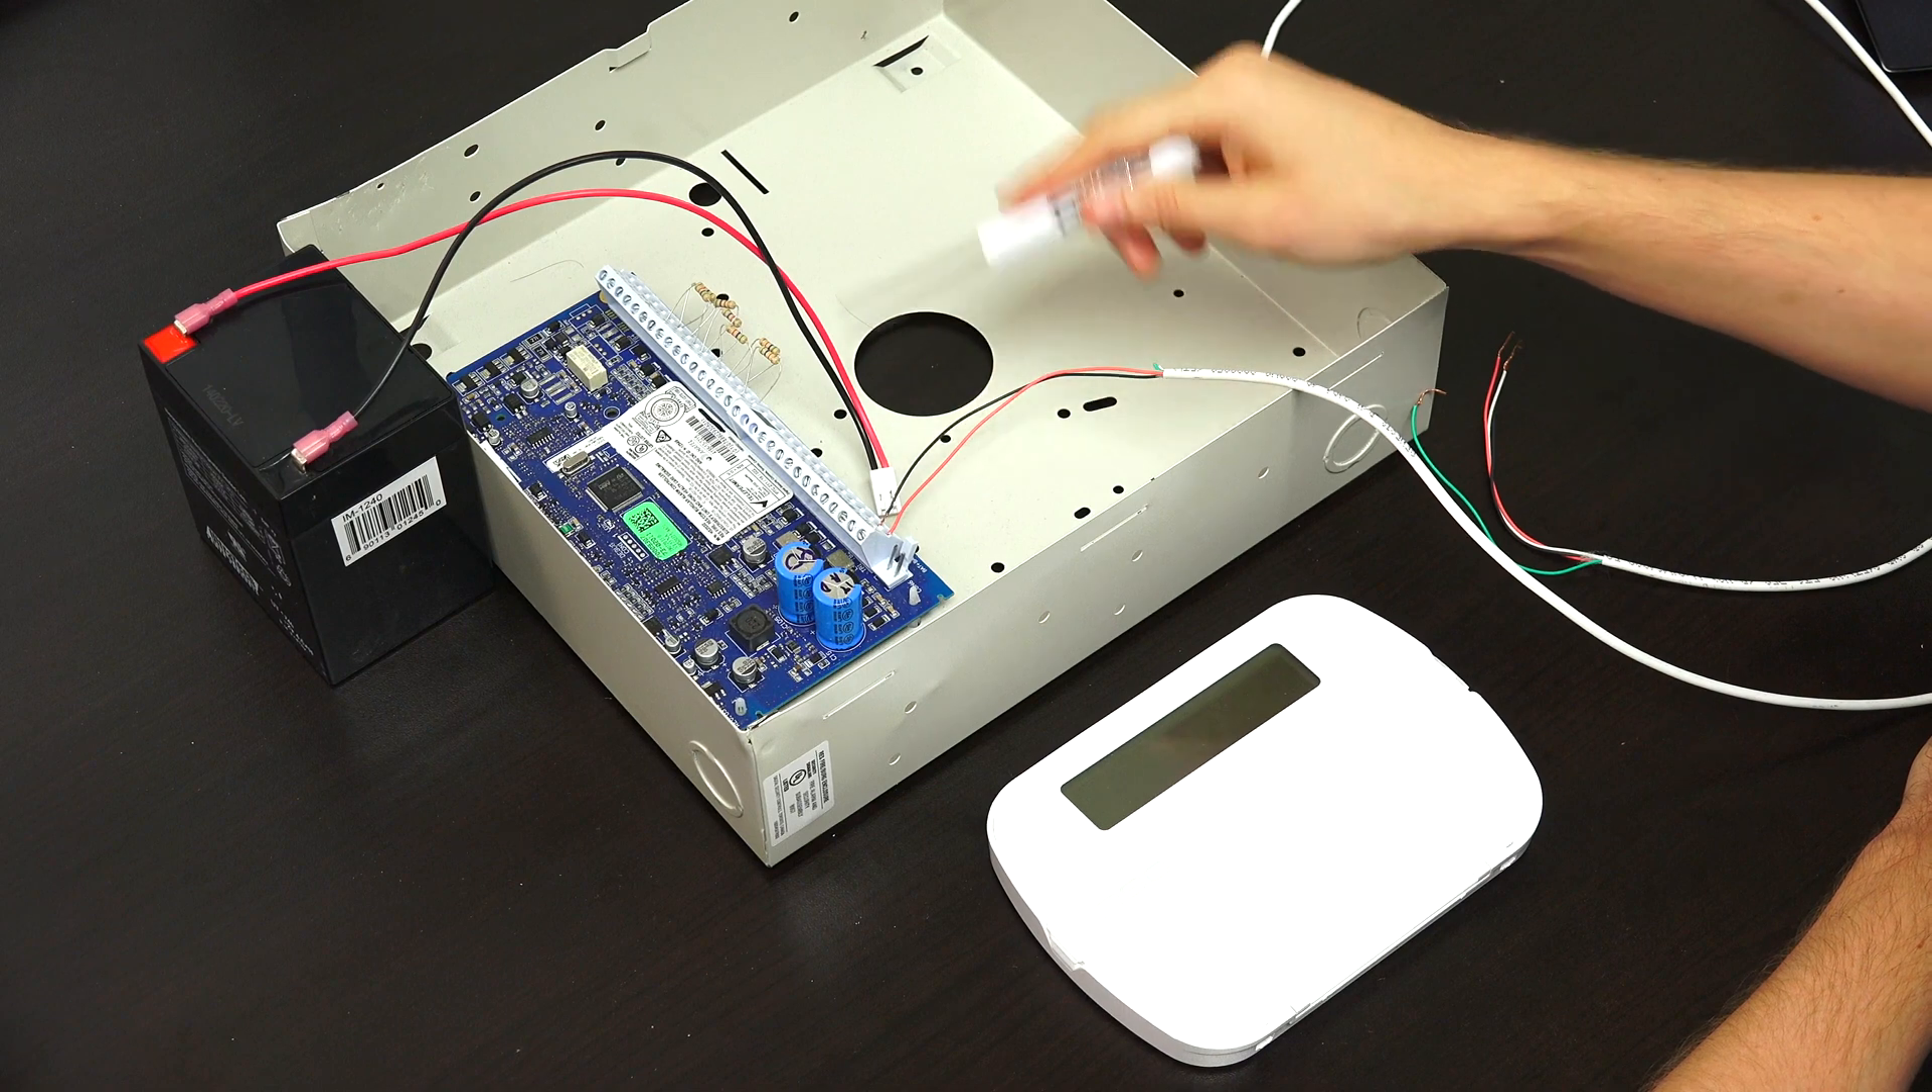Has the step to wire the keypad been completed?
No.